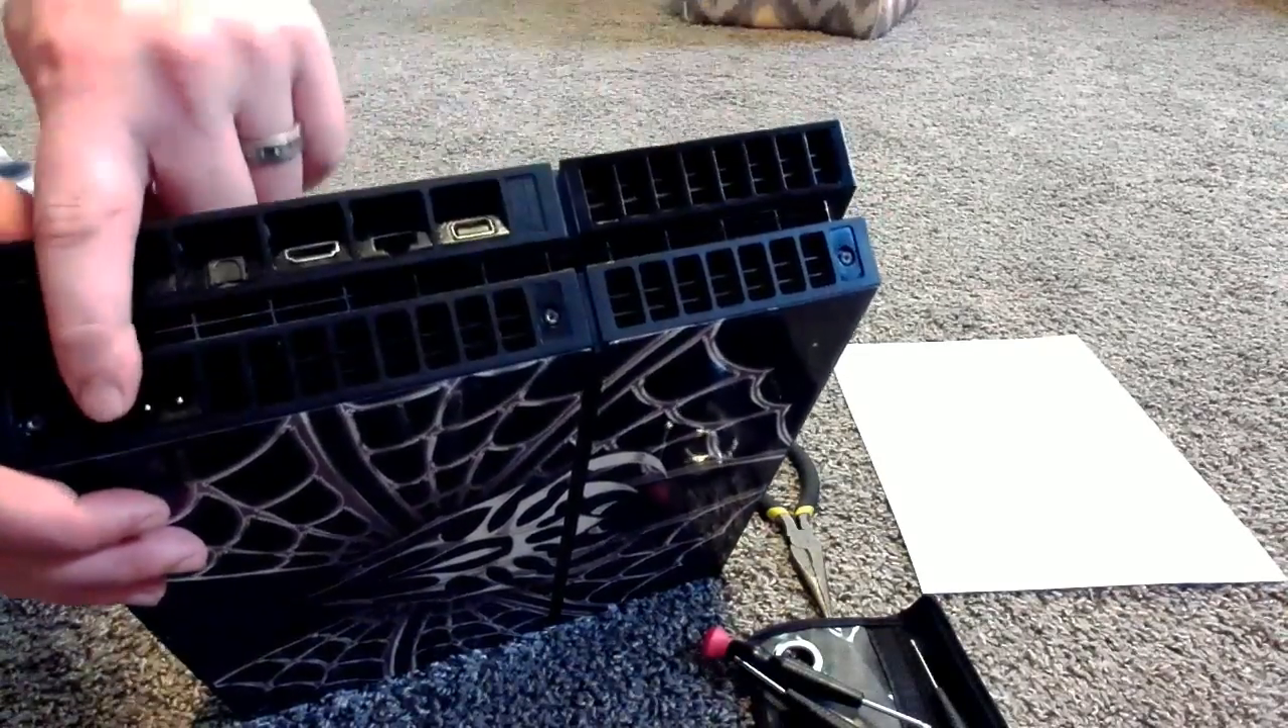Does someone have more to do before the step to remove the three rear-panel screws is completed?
Yes.